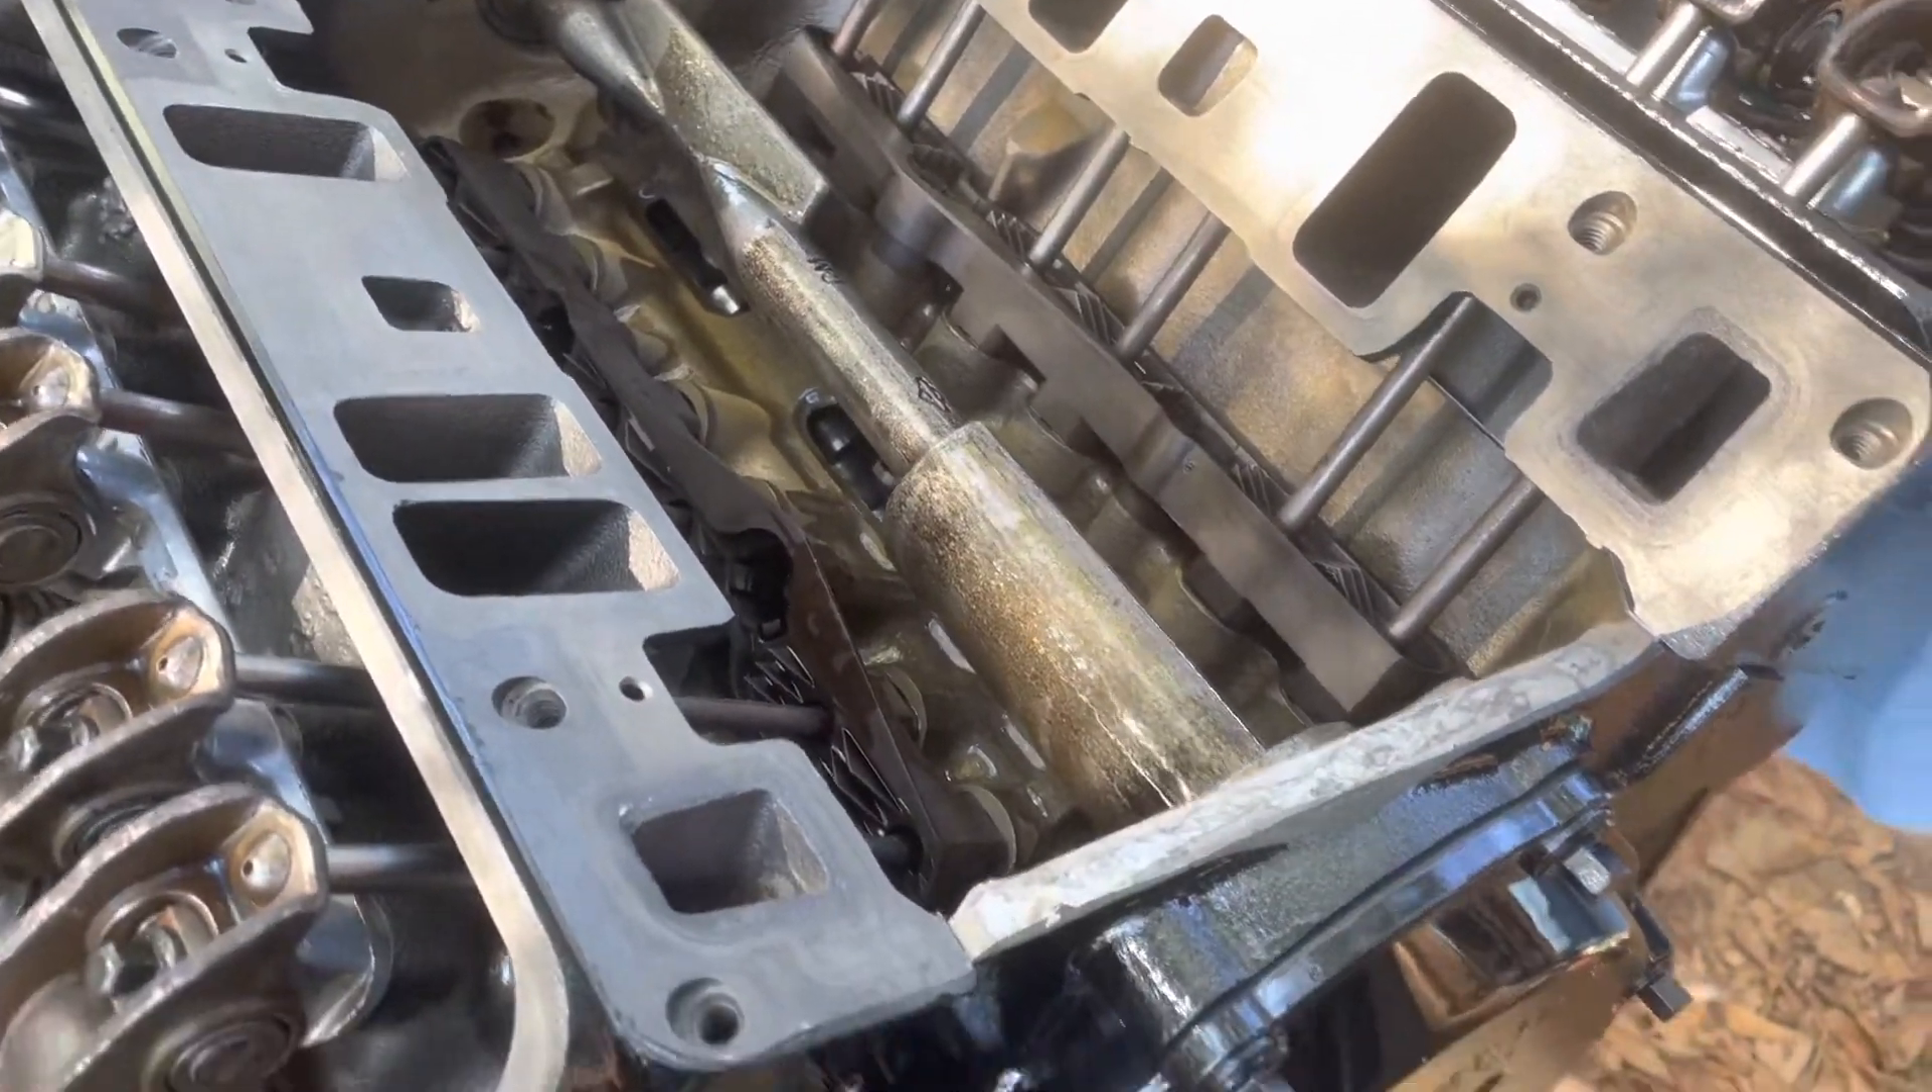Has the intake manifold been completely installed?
No.